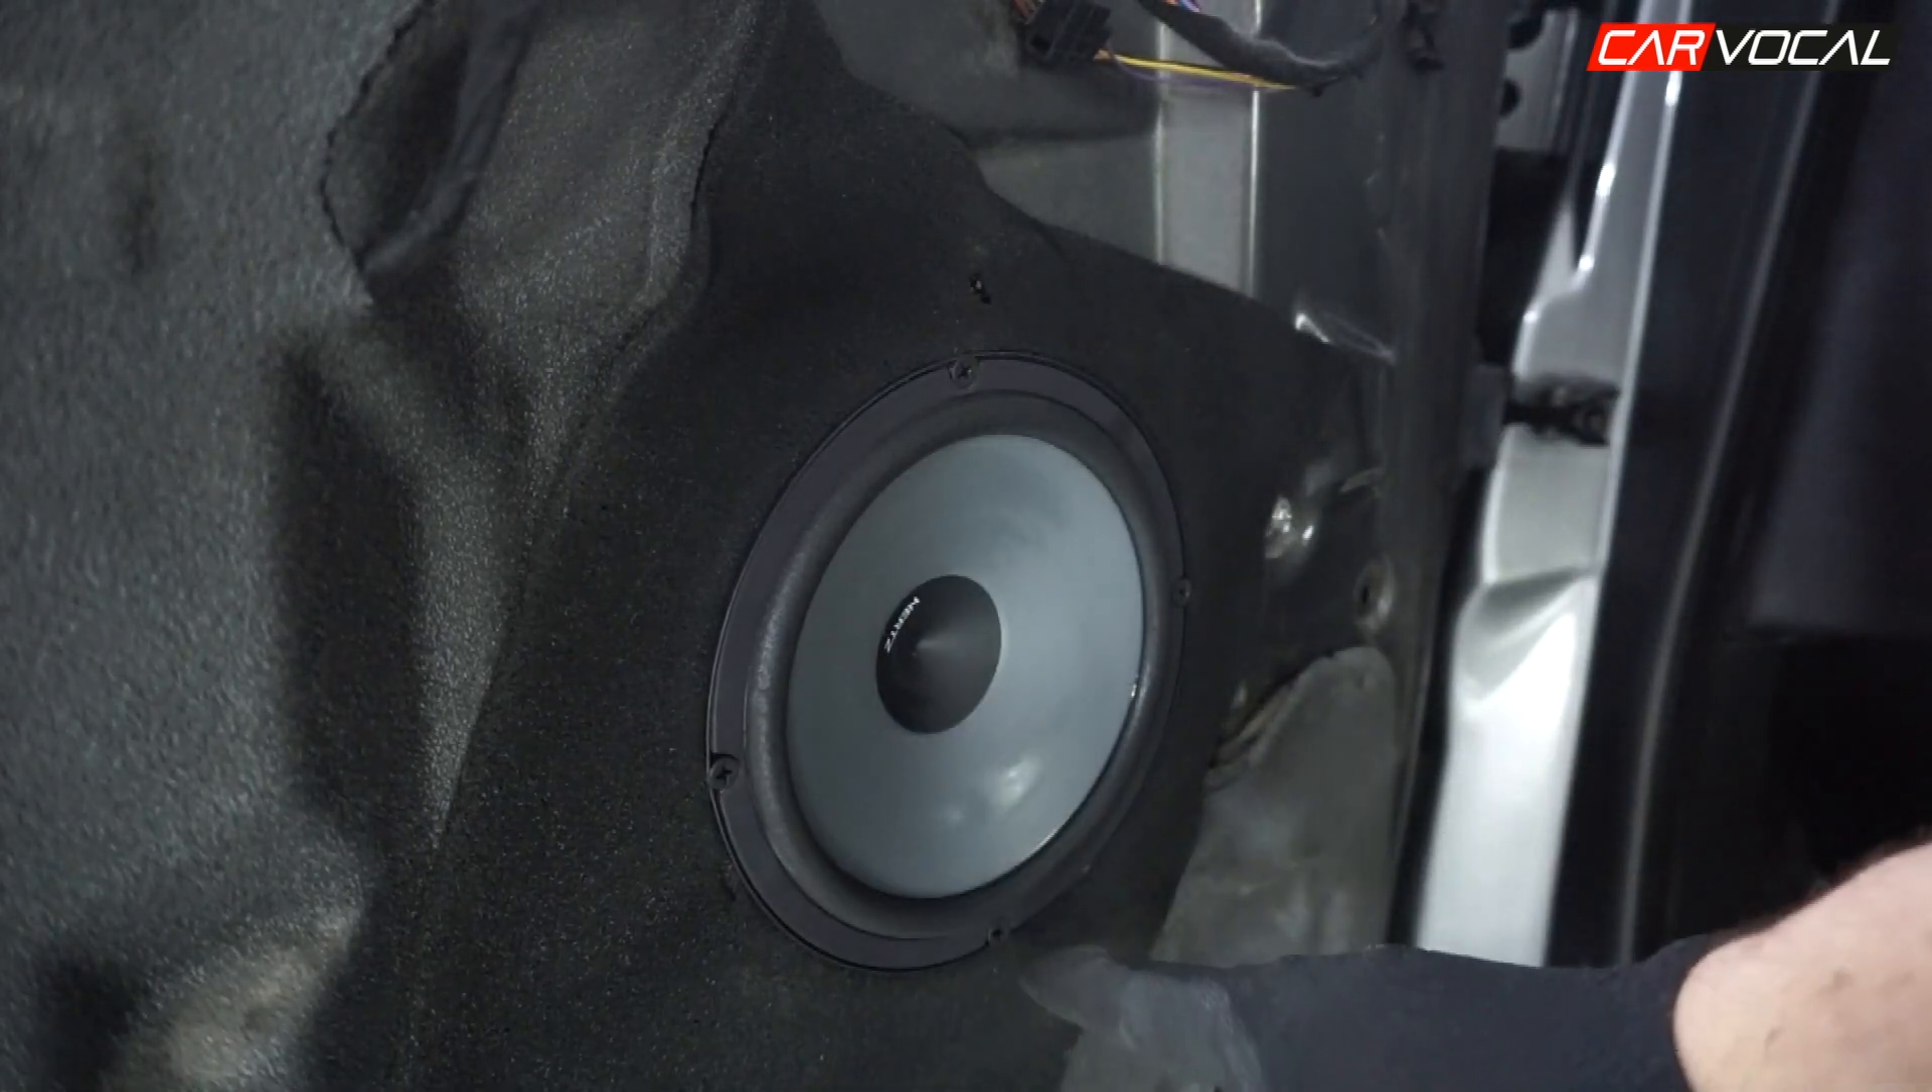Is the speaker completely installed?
Yes.